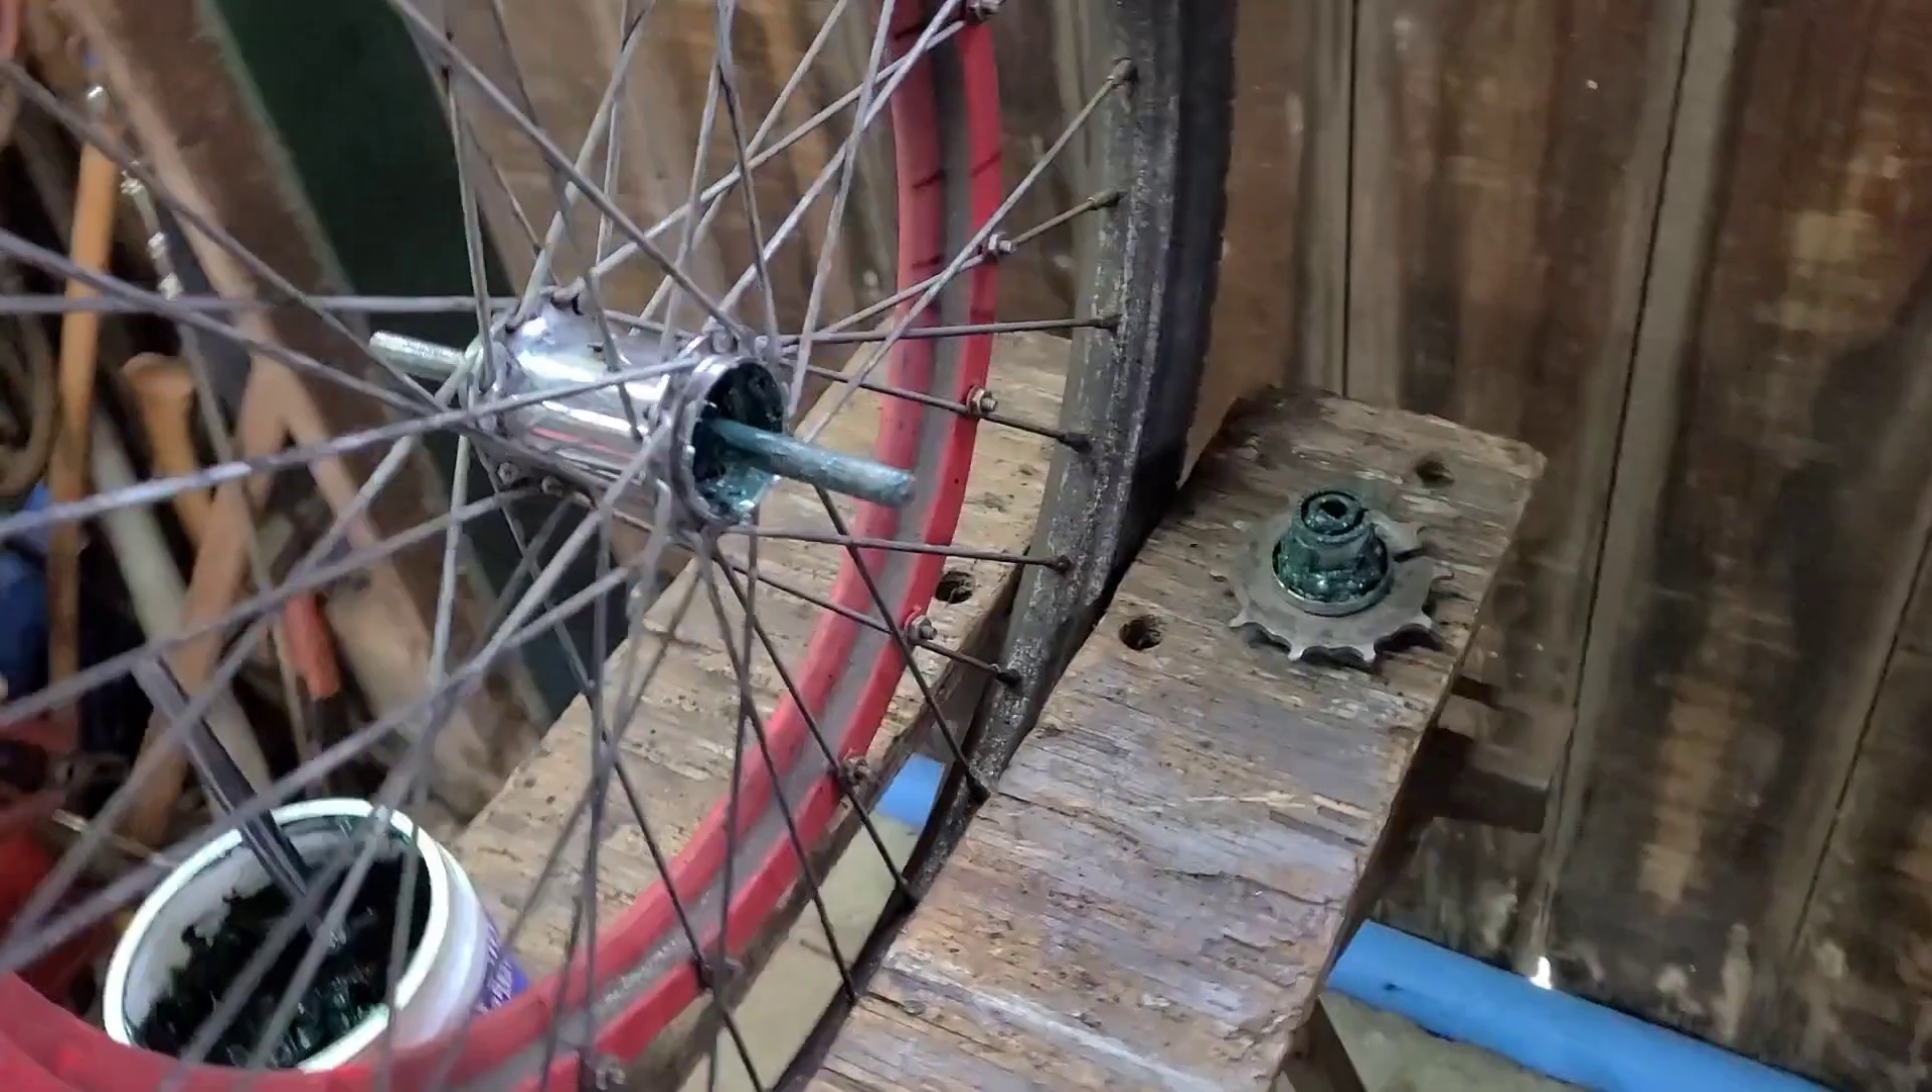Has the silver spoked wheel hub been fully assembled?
No.